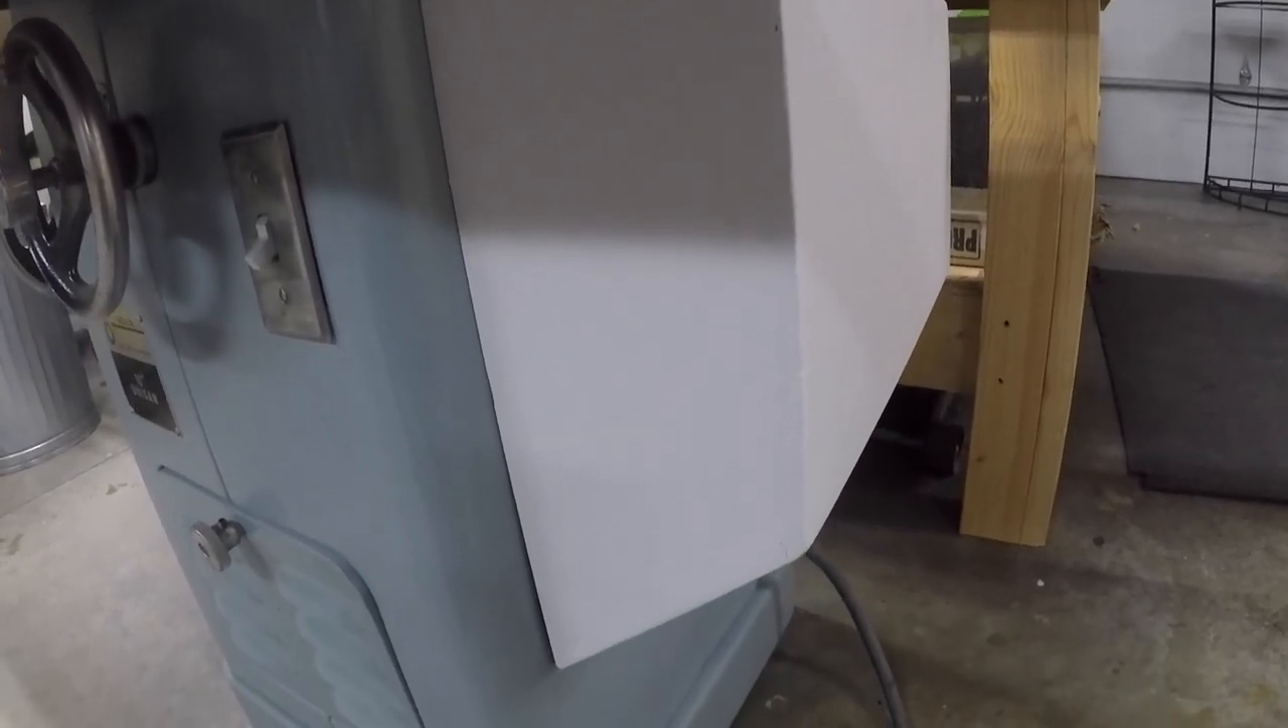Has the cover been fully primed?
Yes.